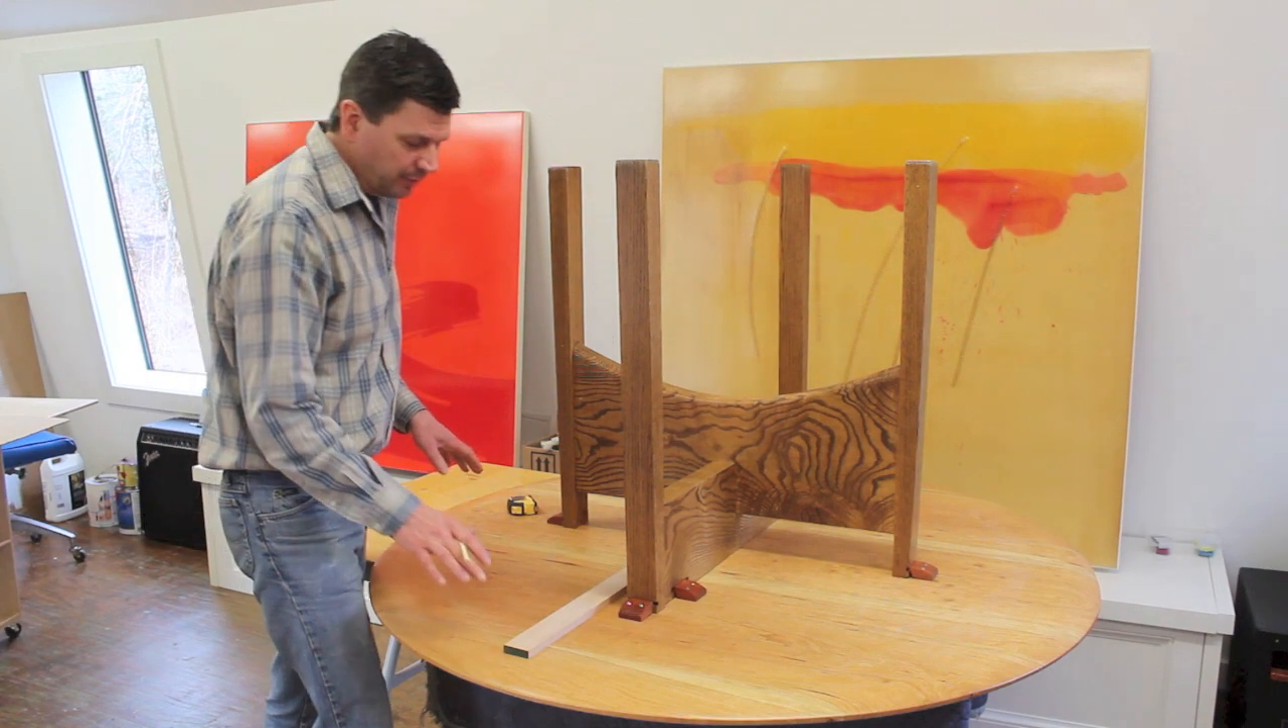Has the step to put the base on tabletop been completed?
Yes.